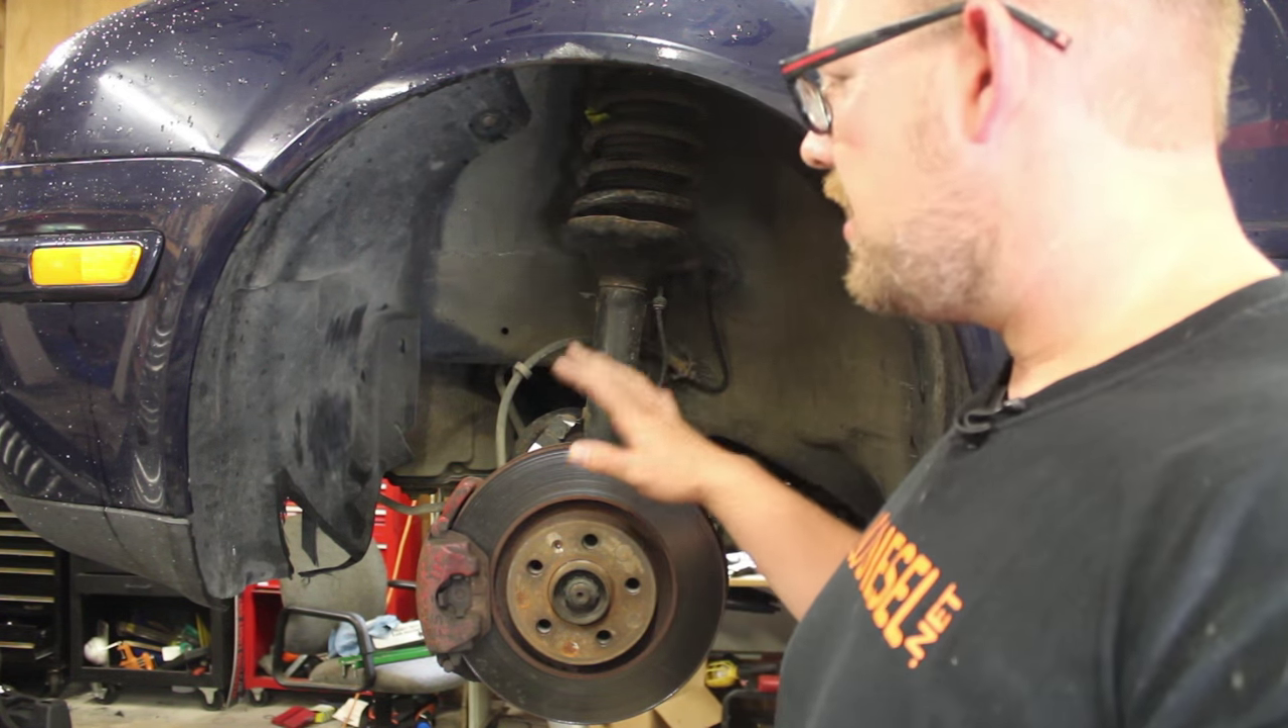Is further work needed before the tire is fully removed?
No.